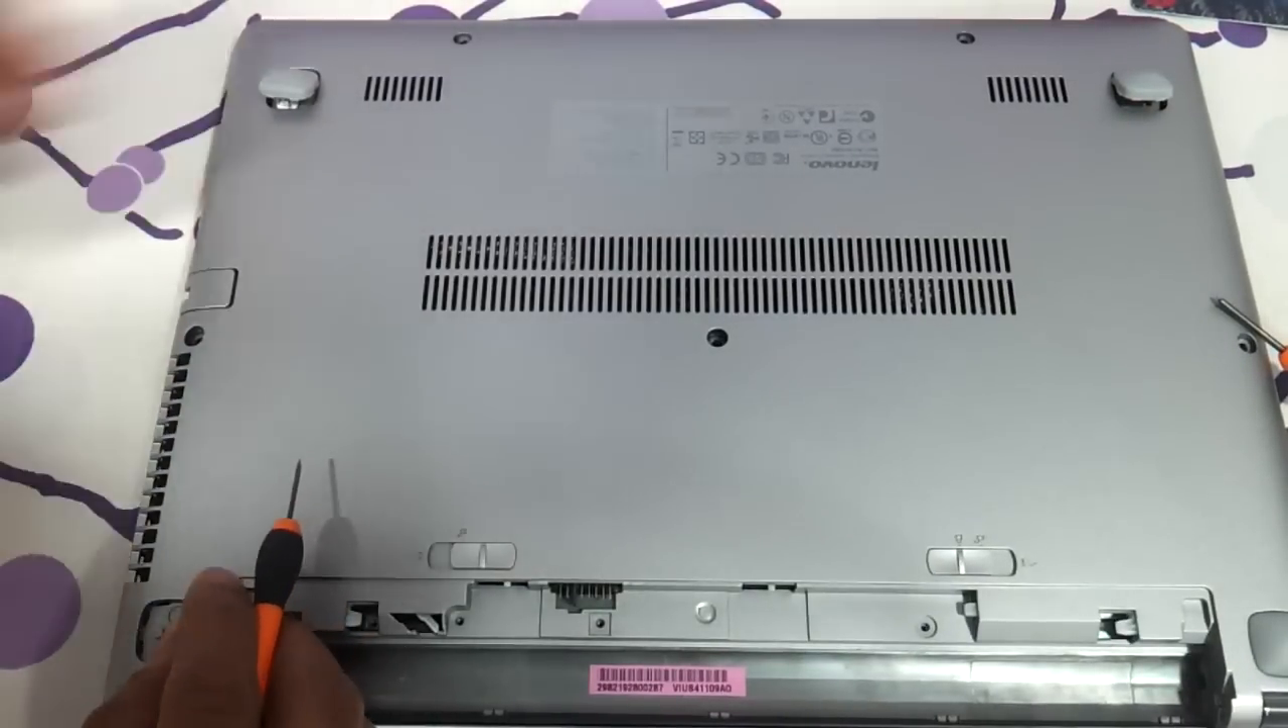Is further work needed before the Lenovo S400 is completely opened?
Yes.